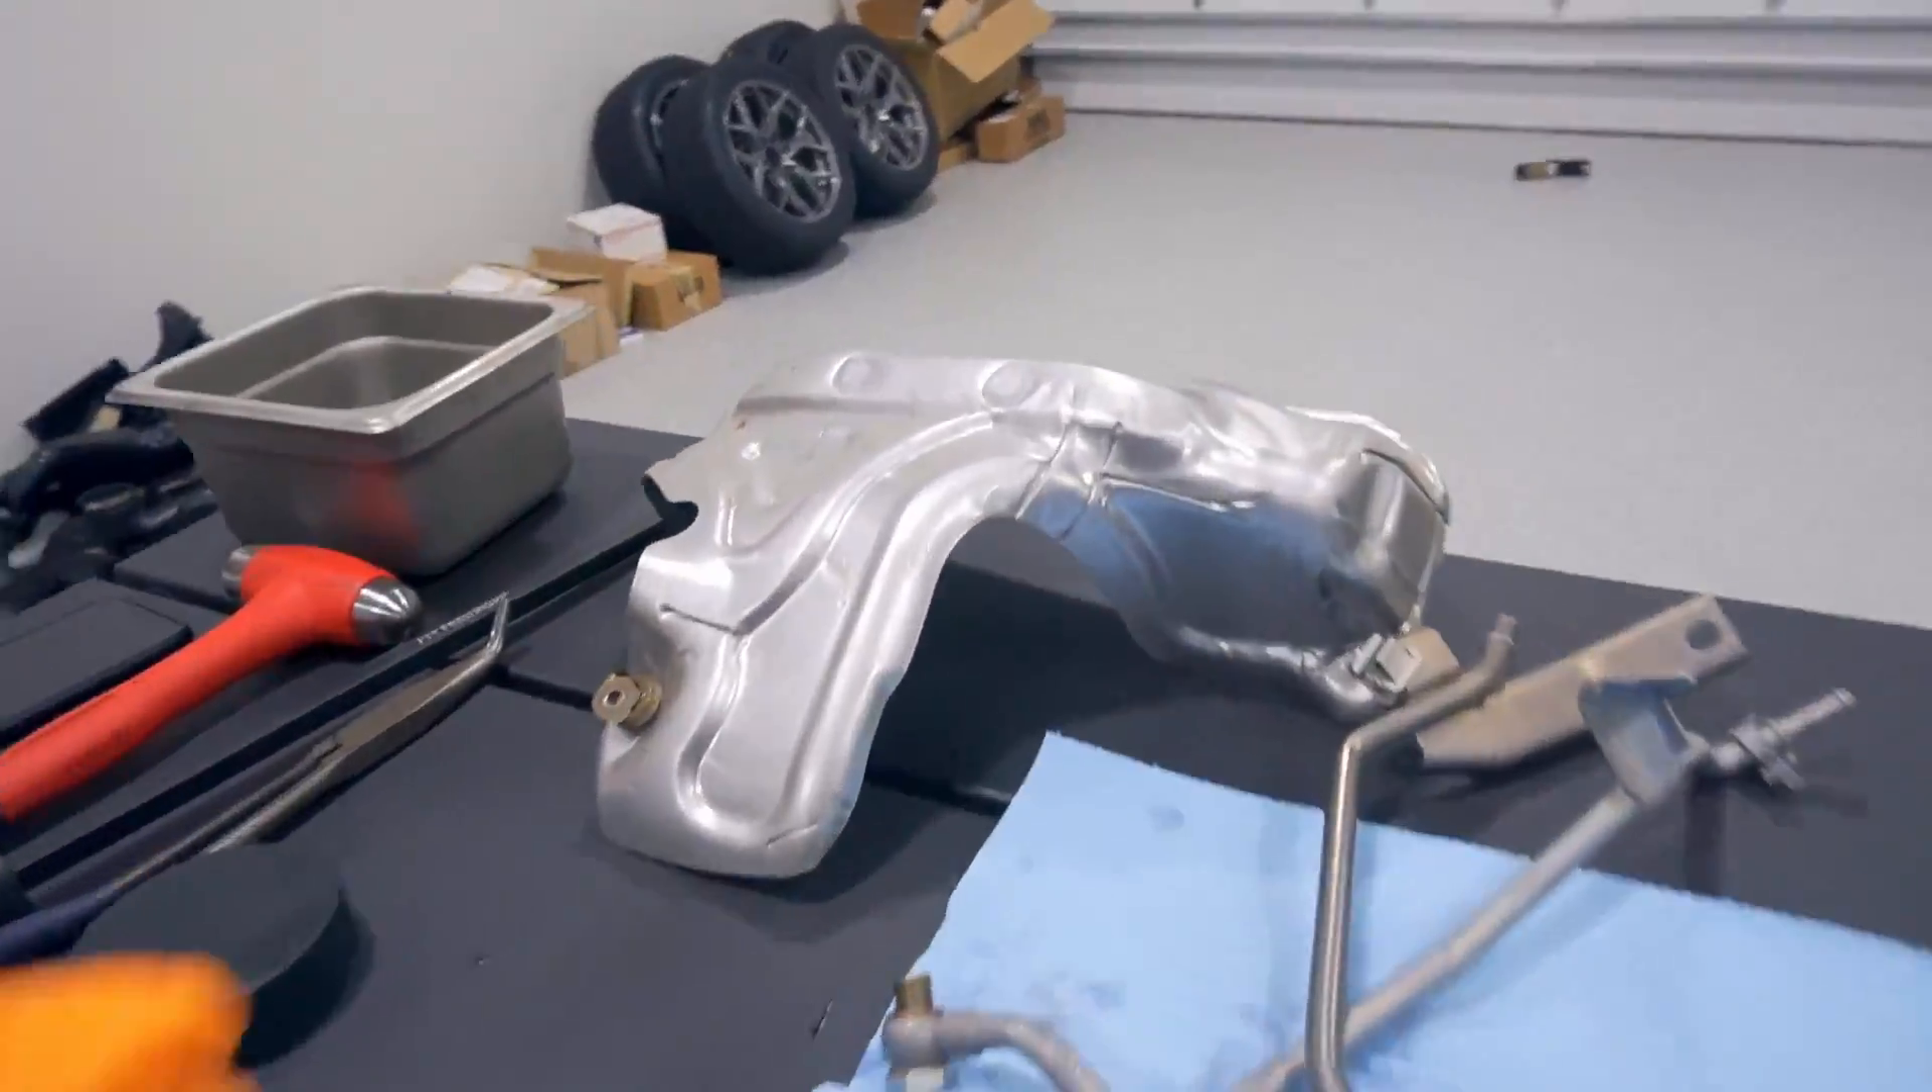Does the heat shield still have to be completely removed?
No.